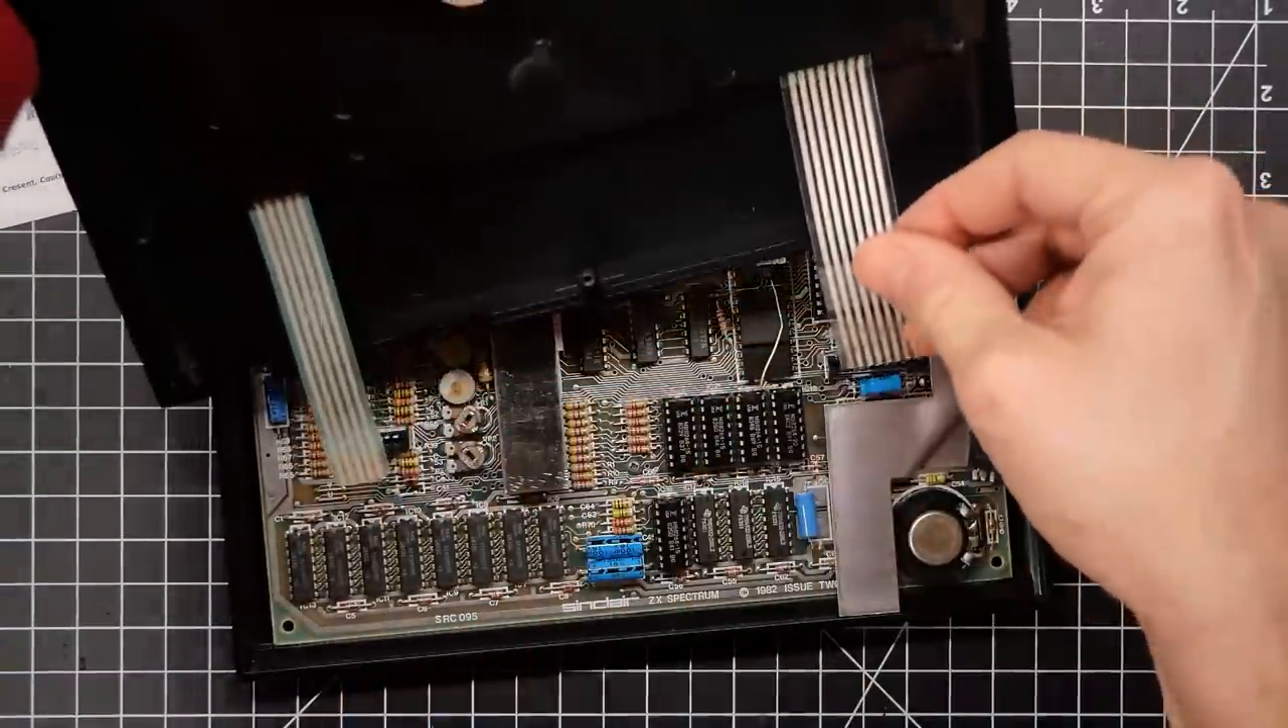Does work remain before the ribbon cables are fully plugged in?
Yes.